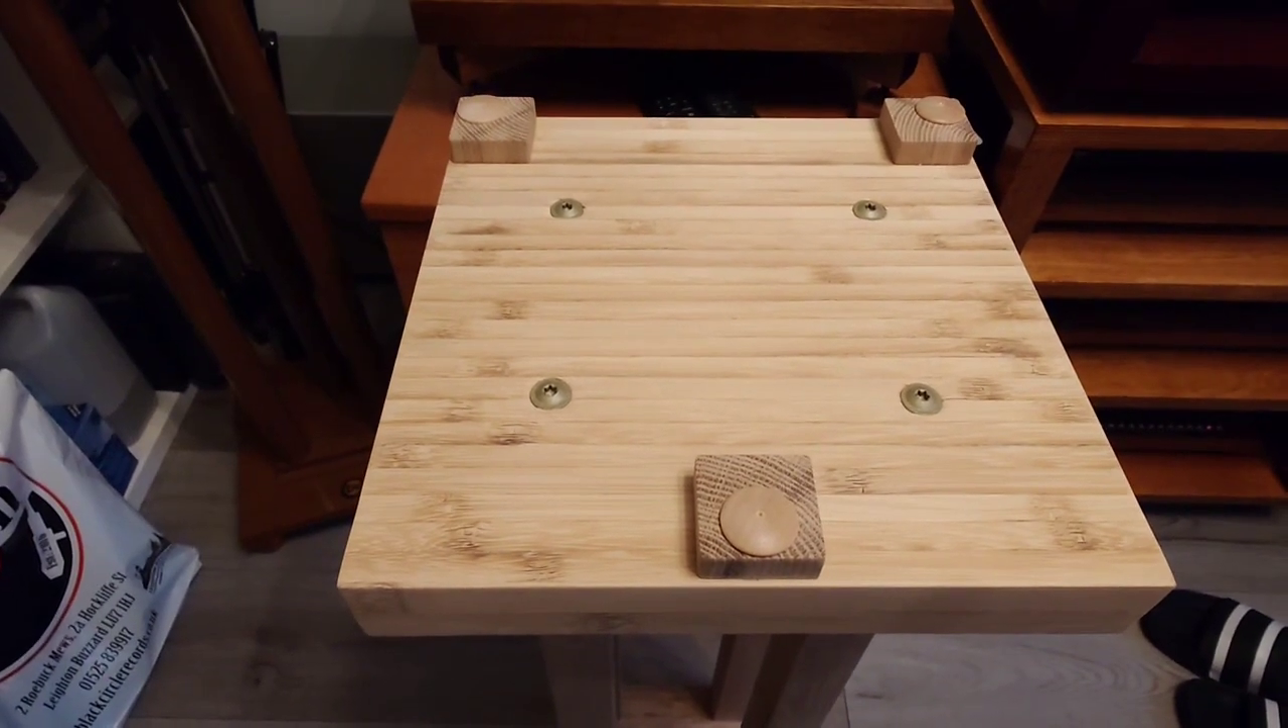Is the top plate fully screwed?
Yes.